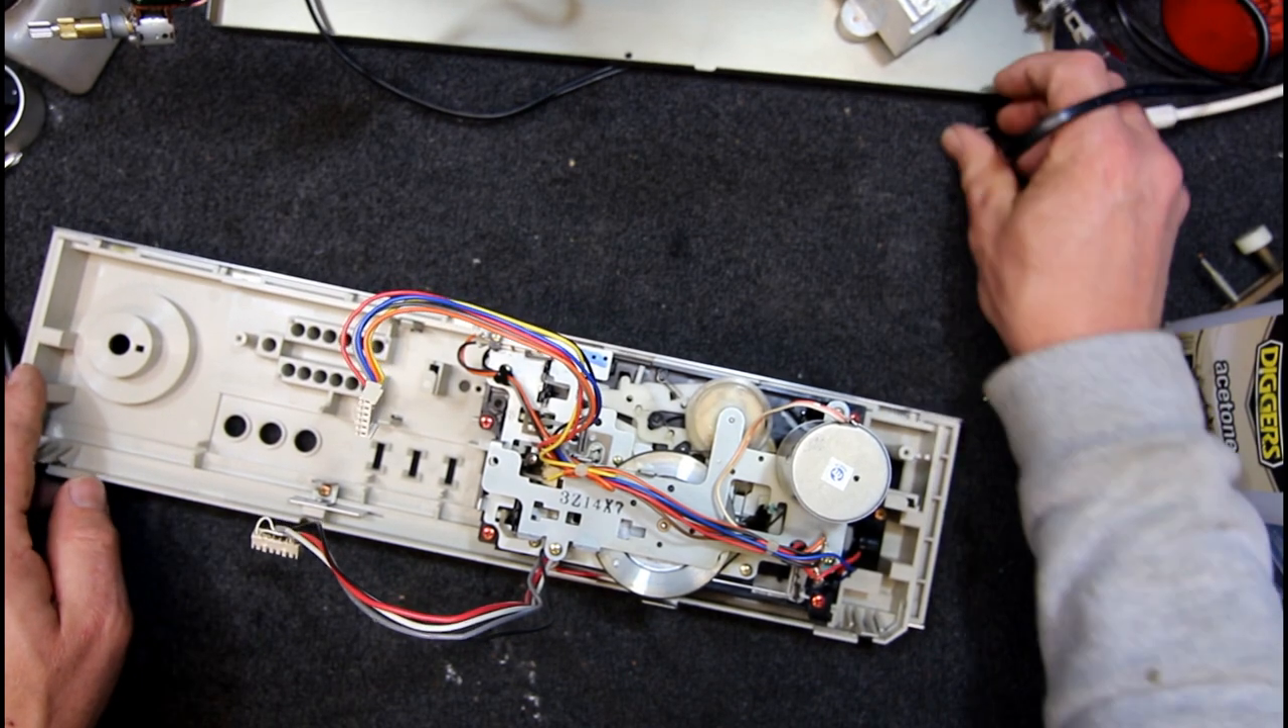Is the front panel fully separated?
Yes.